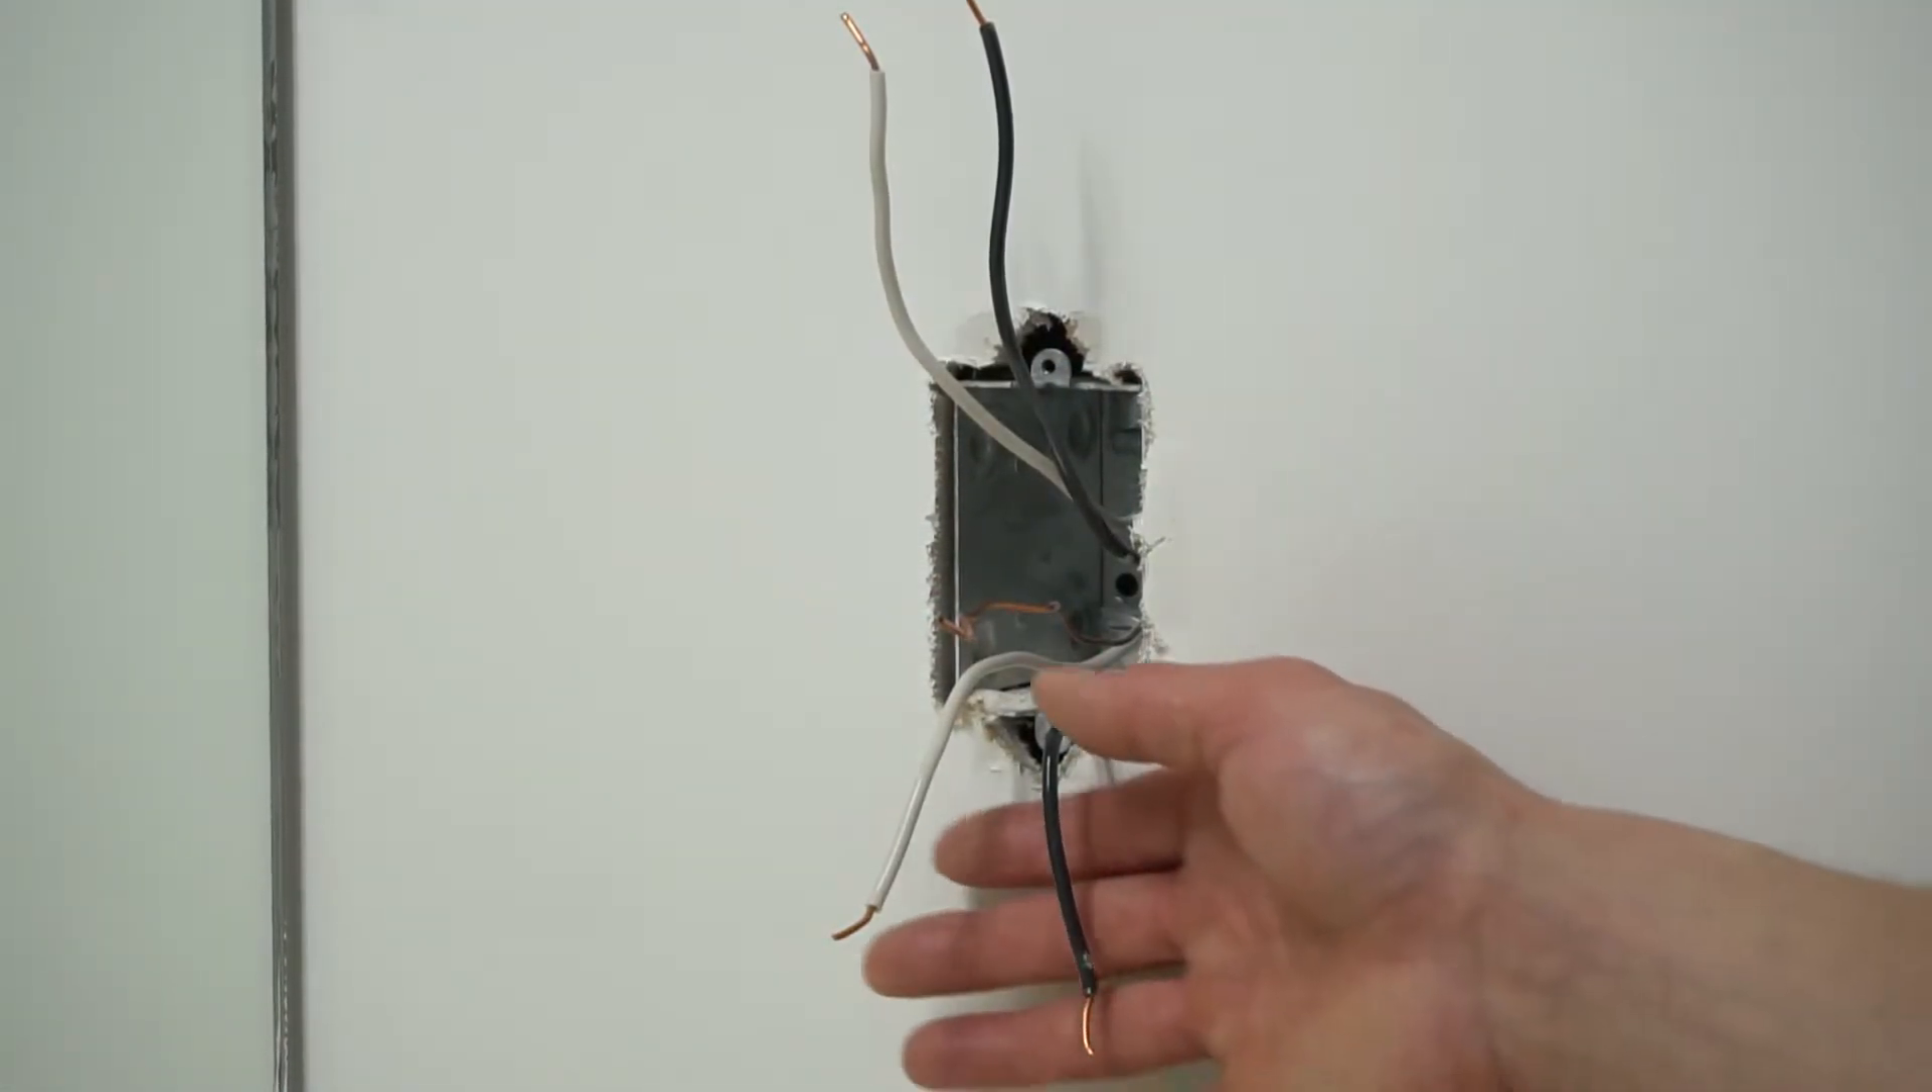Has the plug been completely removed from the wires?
Yes.